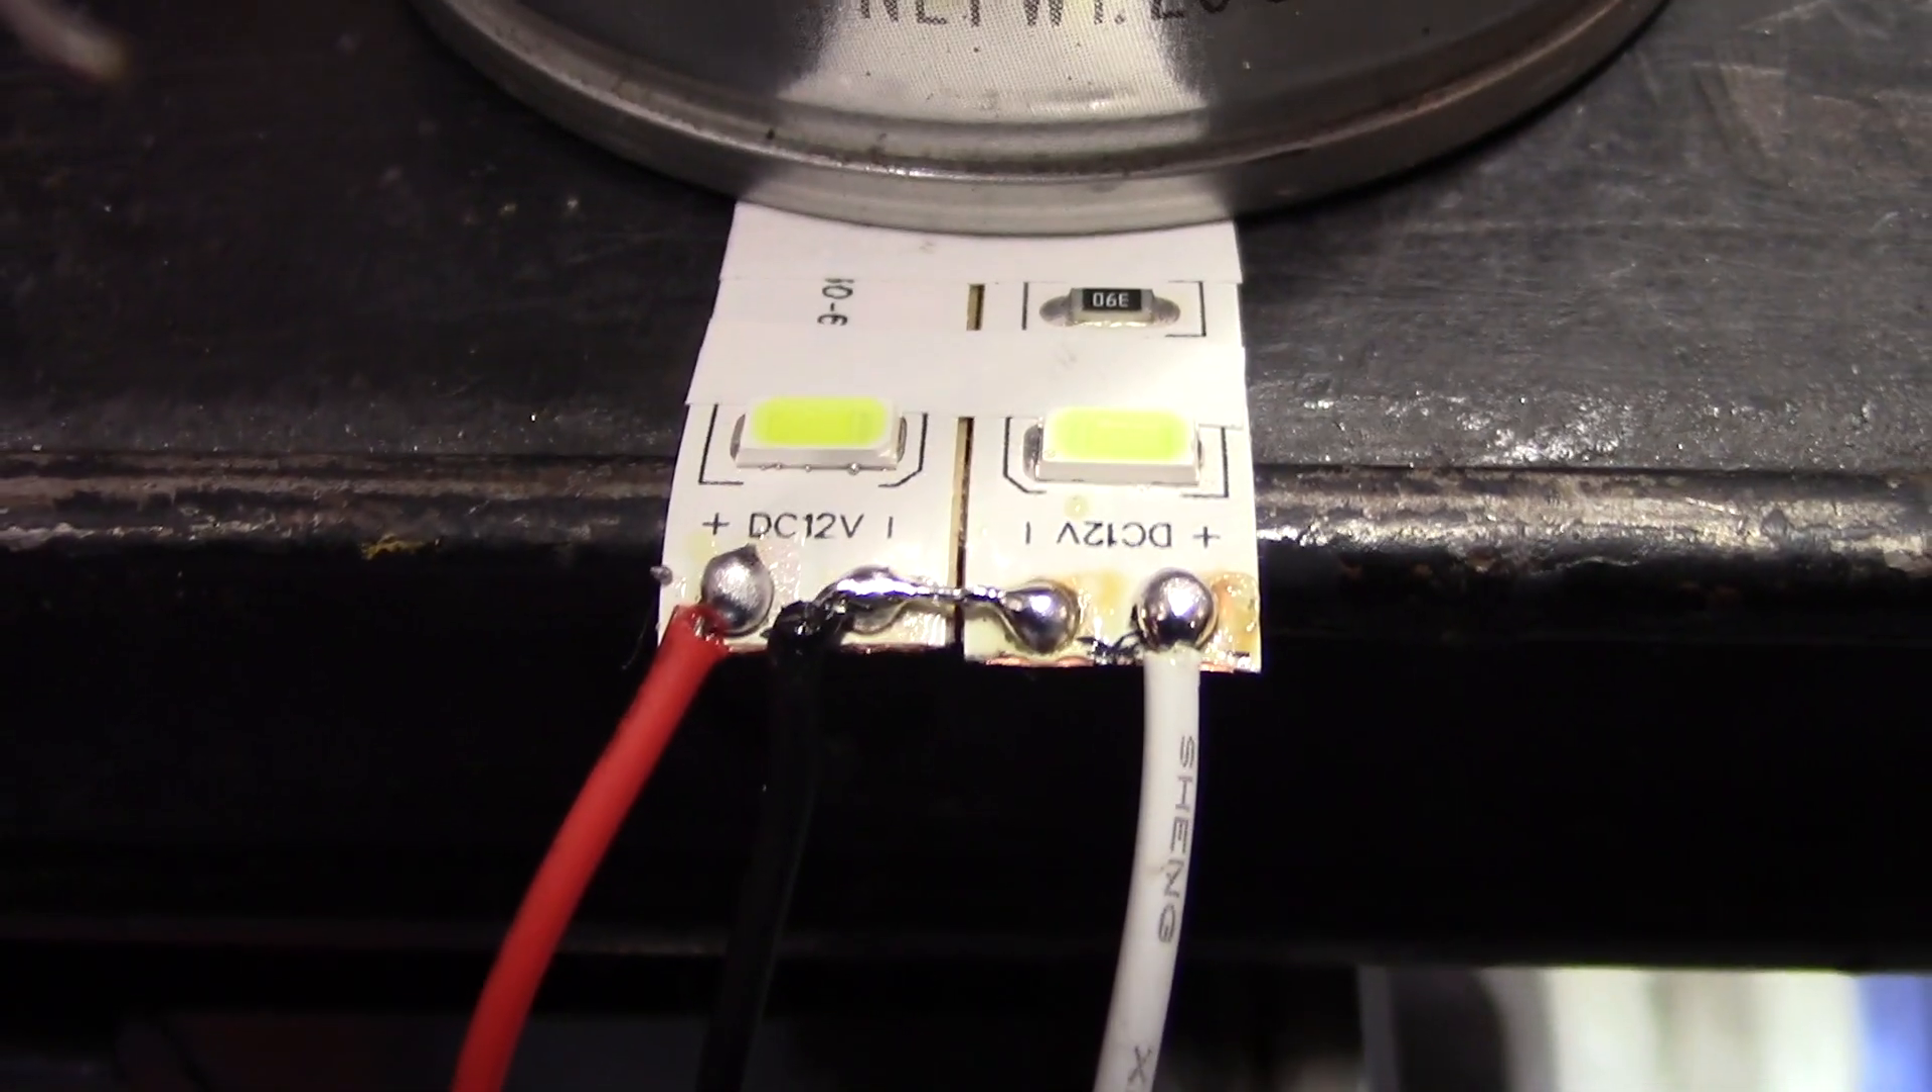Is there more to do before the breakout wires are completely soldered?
No.